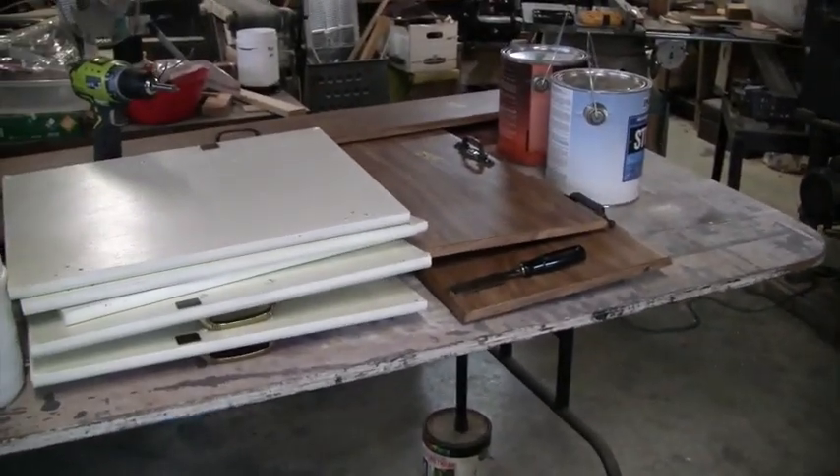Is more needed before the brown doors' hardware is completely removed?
Yes.